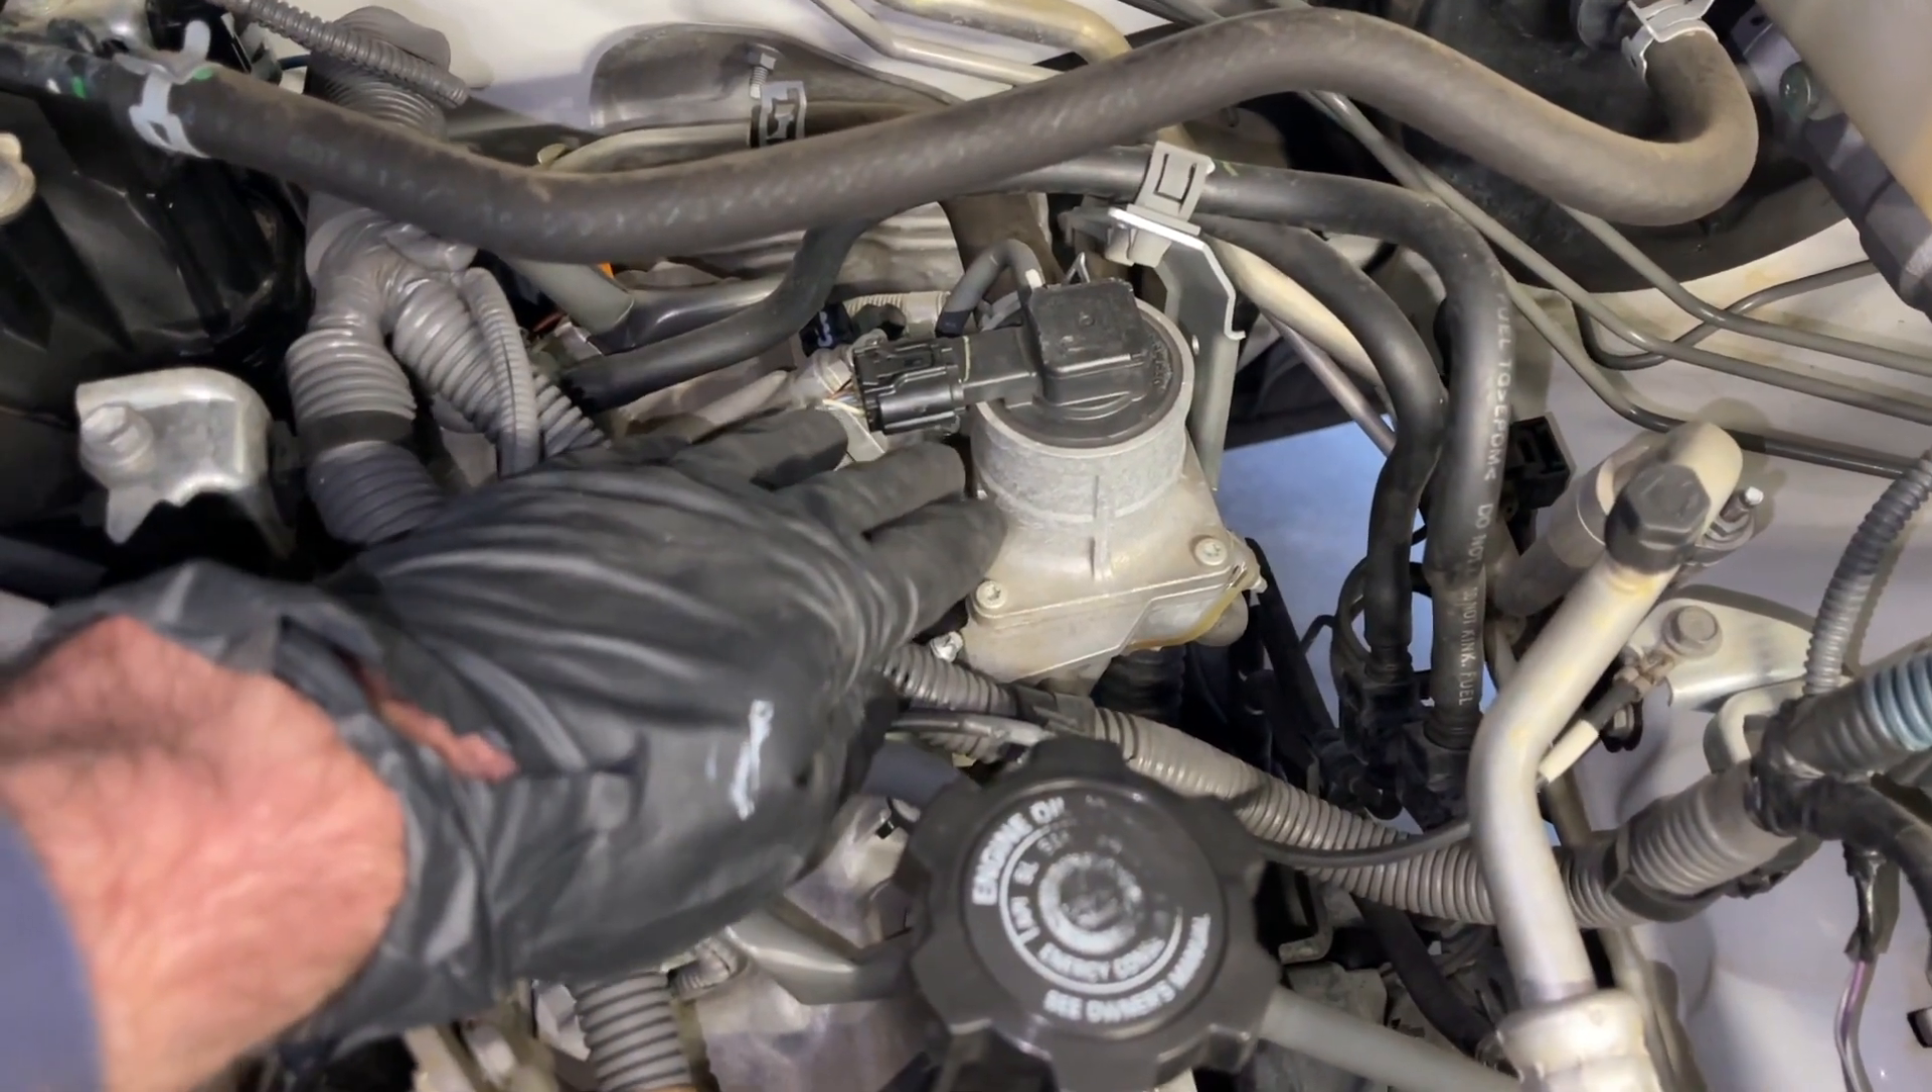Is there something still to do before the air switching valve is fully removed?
Yes.